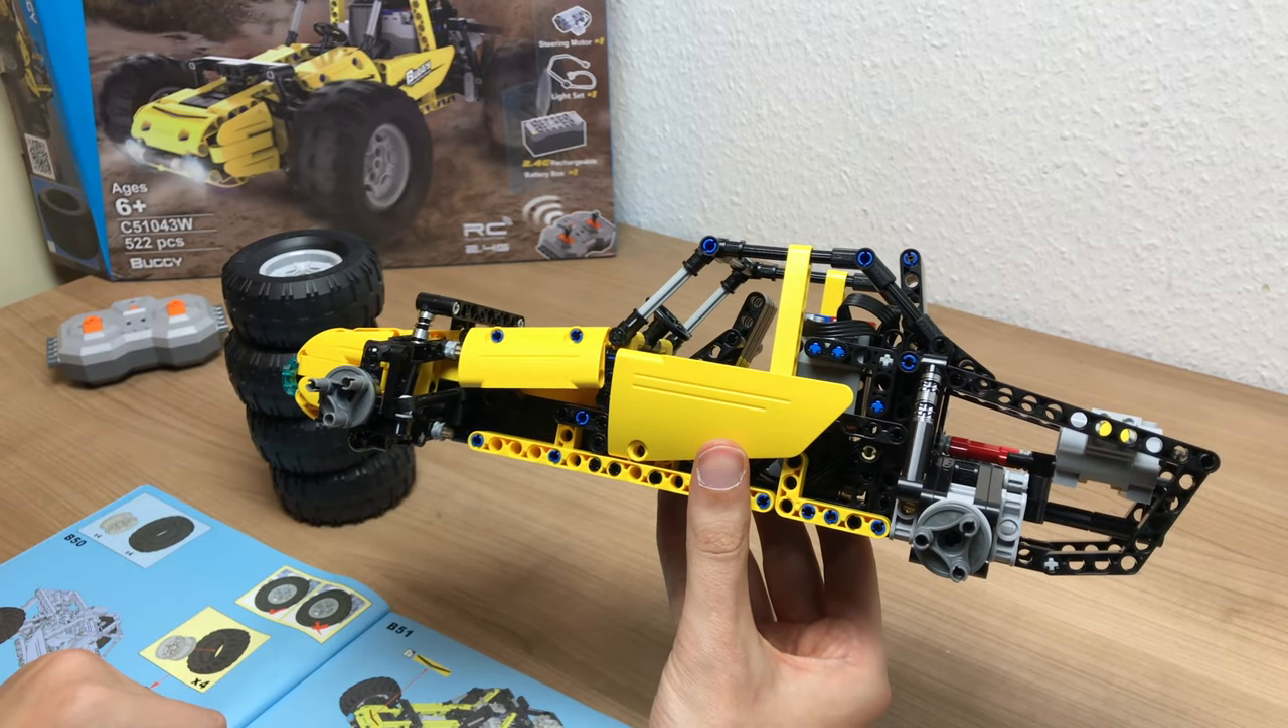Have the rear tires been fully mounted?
No.